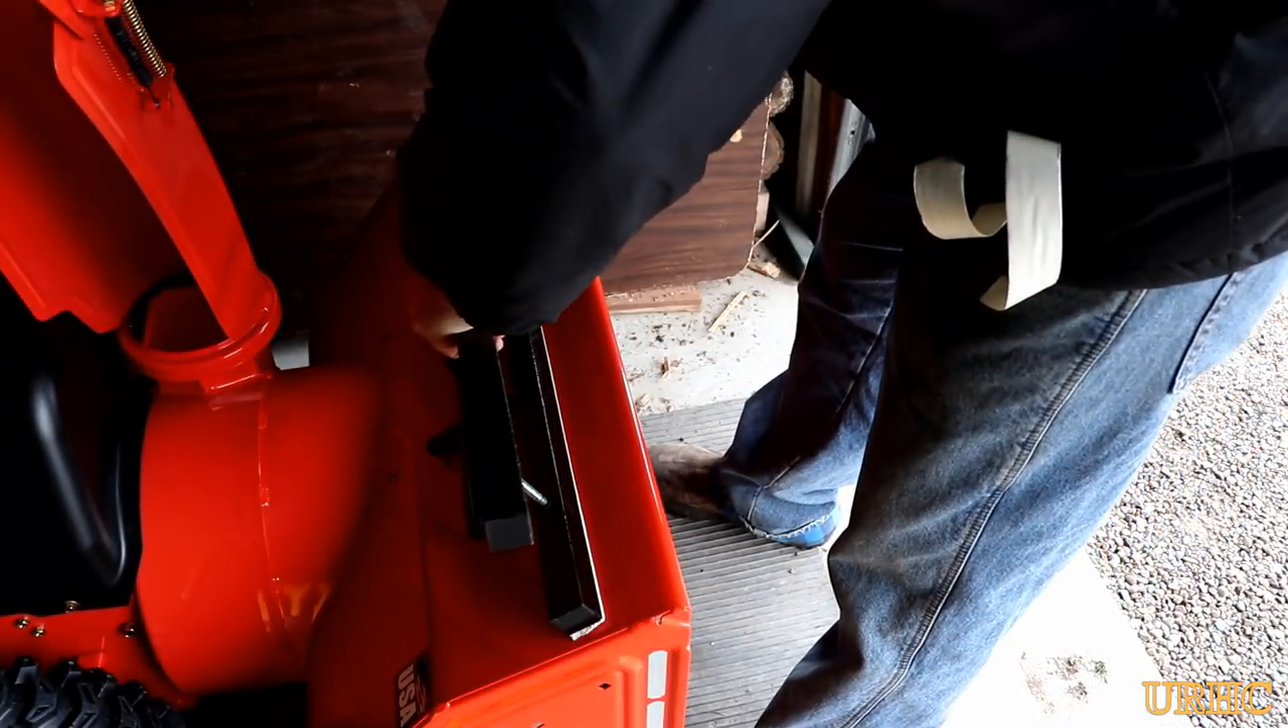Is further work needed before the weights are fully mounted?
Yes.